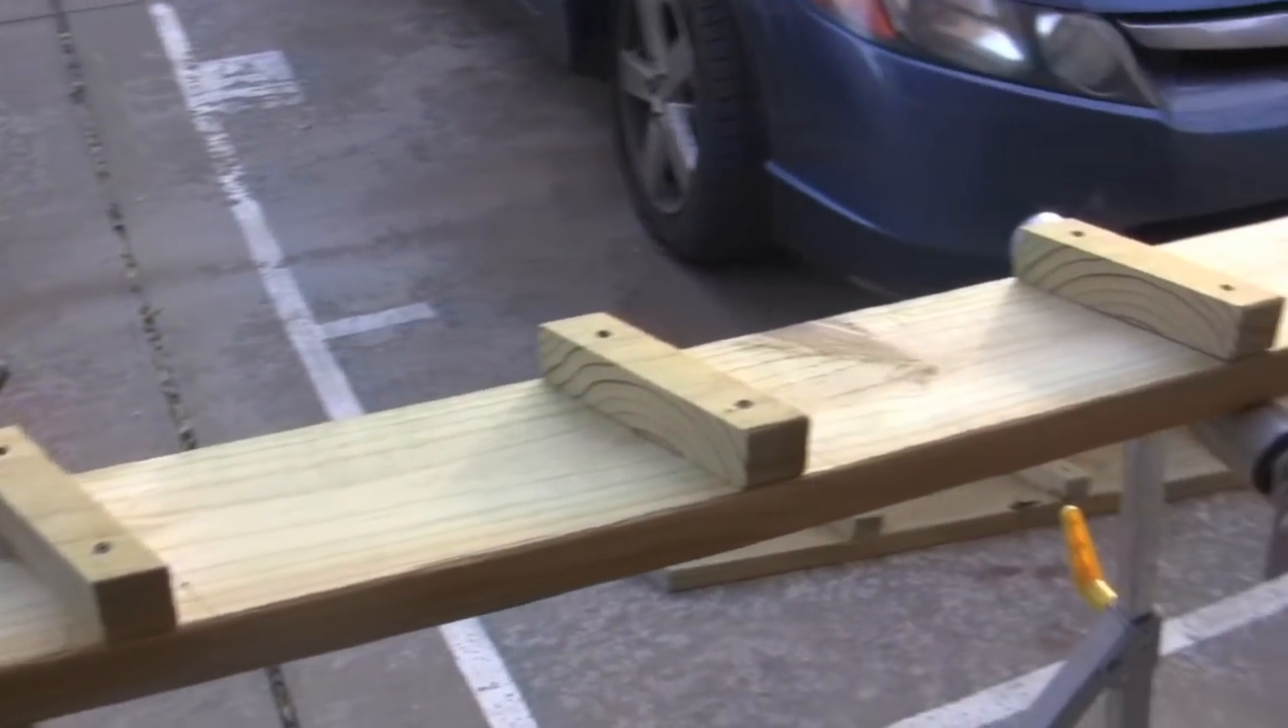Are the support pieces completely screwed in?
Yes.